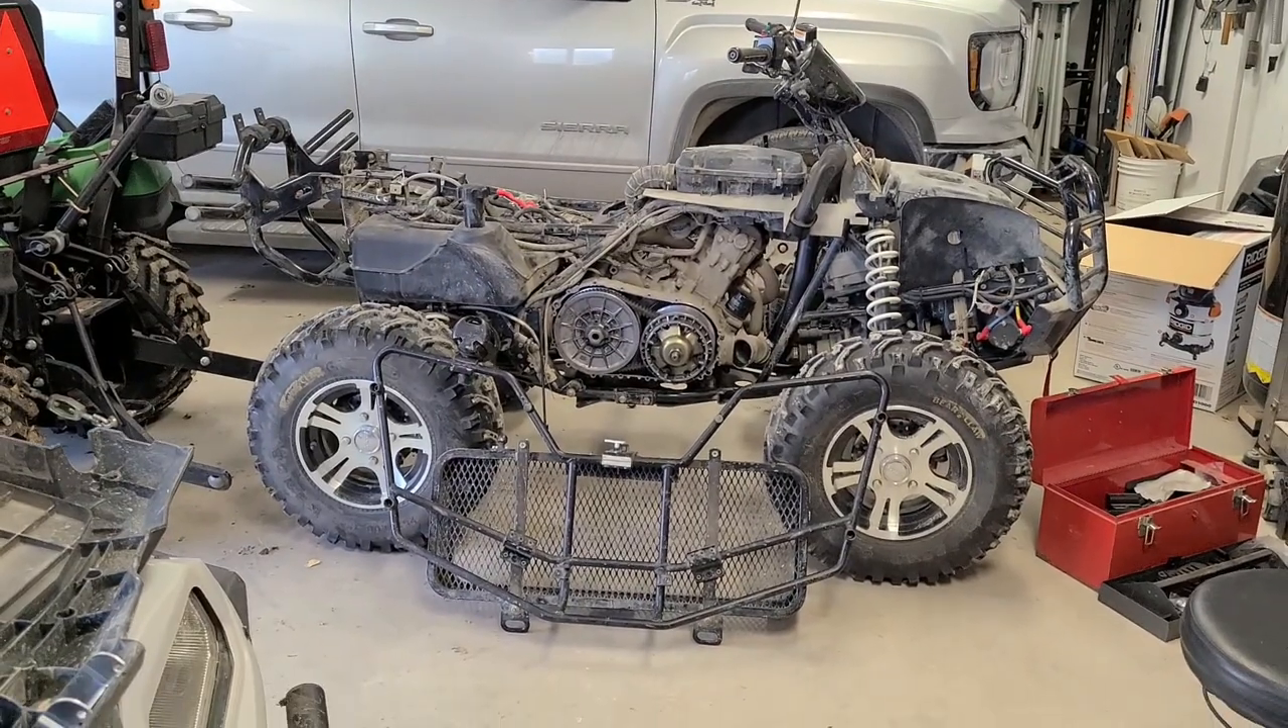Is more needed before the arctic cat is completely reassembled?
Yes.